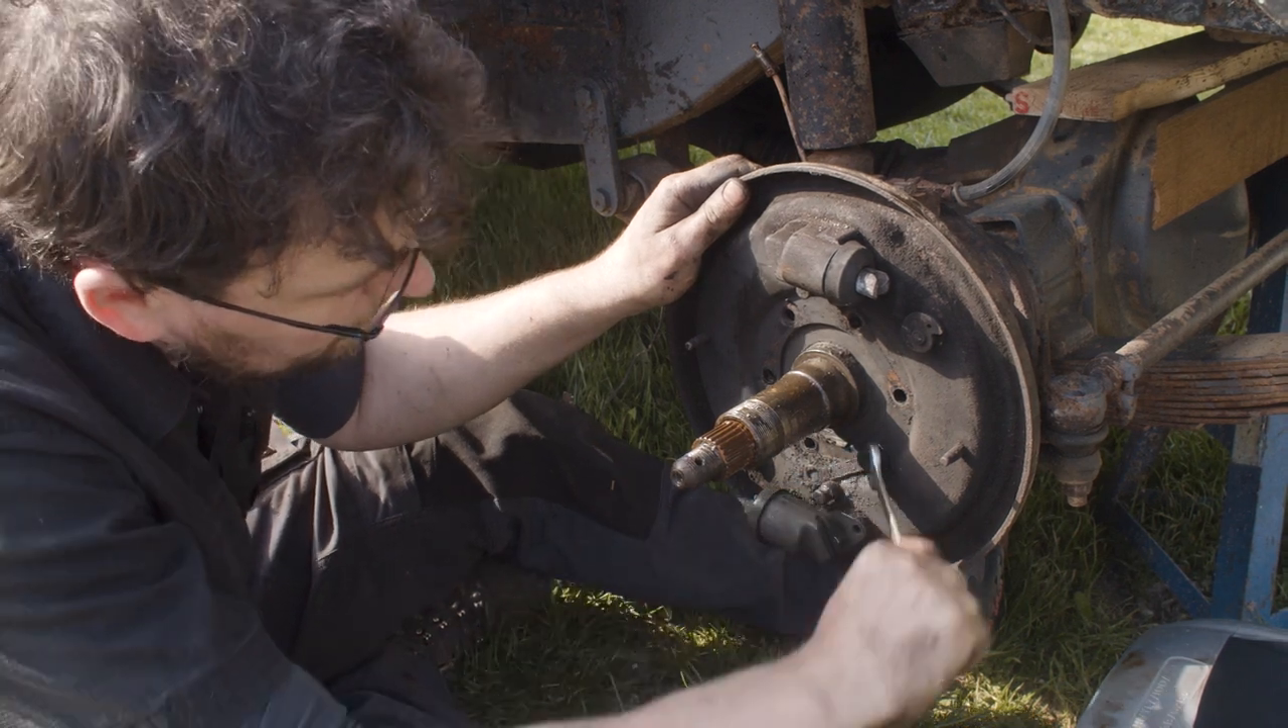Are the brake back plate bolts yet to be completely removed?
Yes.